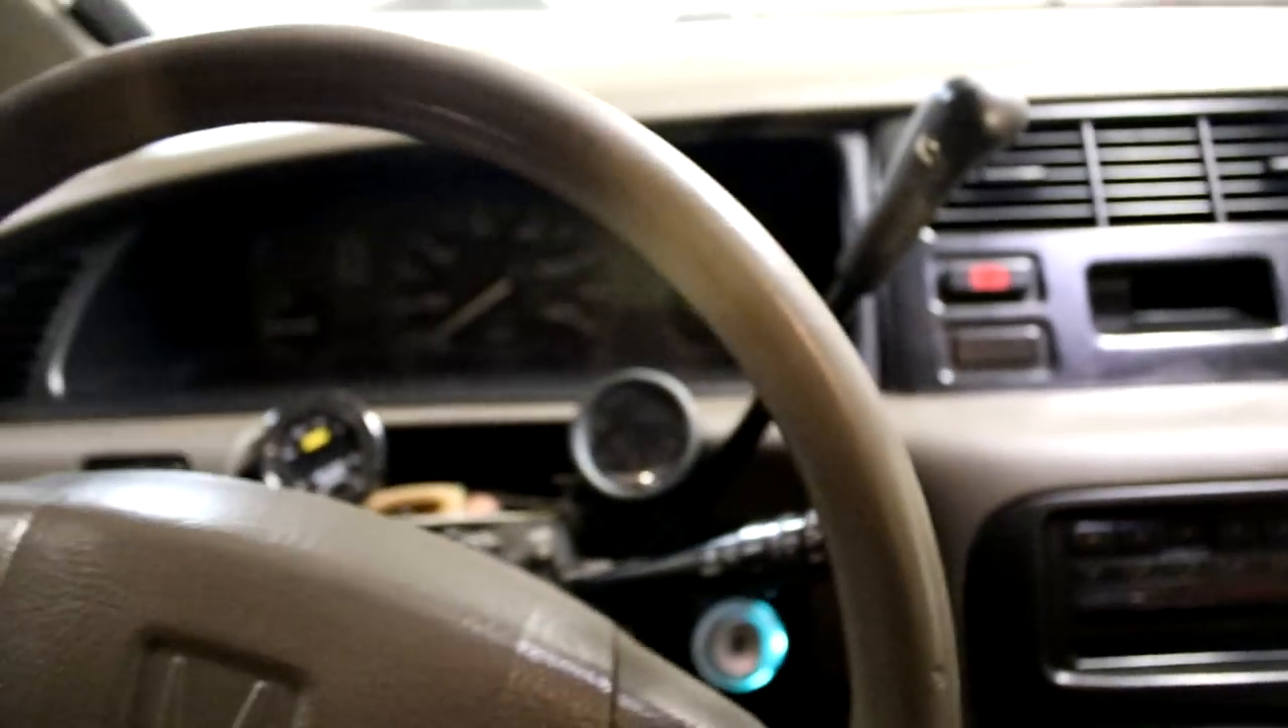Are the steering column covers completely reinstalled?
No.